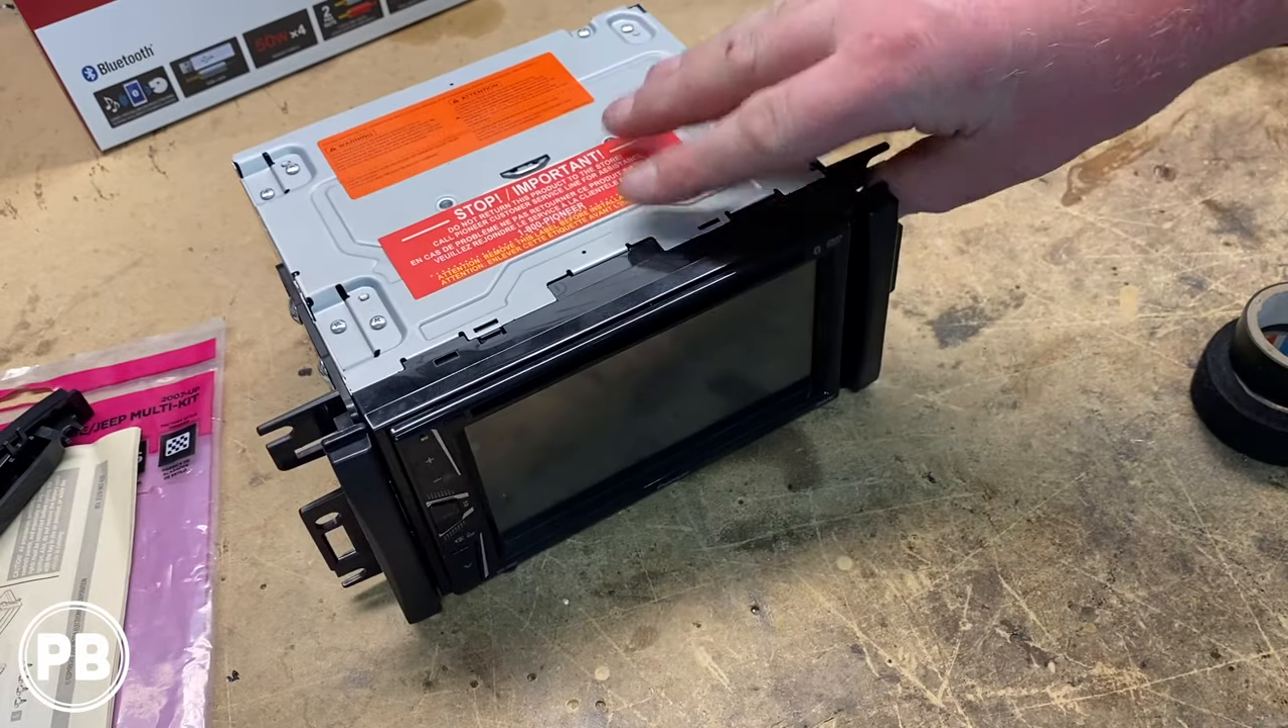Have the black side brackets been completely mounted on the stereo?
Yes.